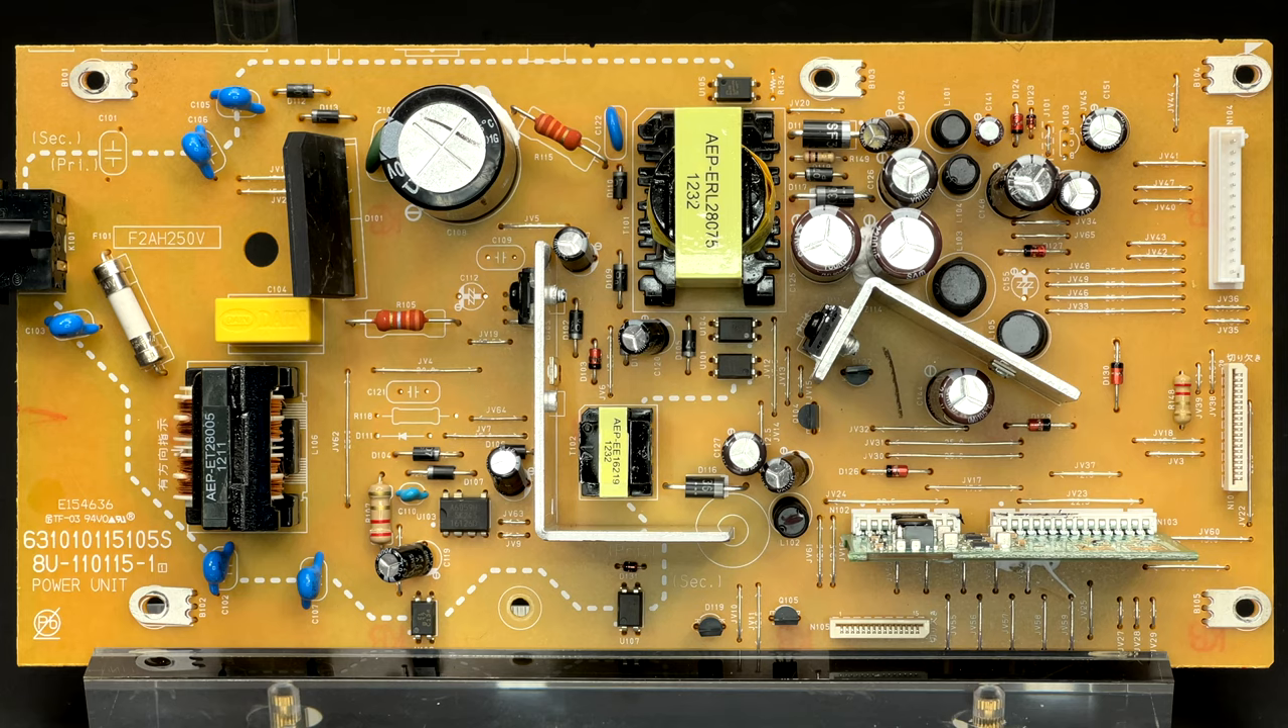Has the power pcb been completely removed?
Yes.